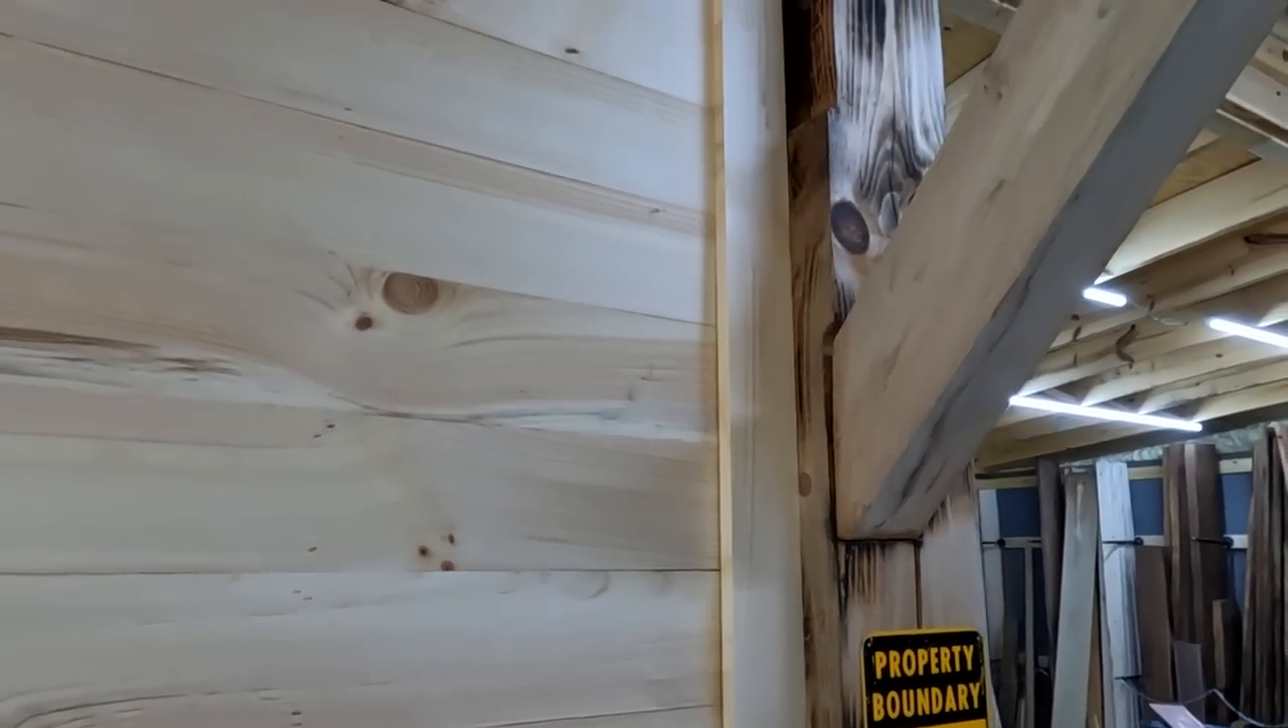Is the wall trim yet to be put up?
No.